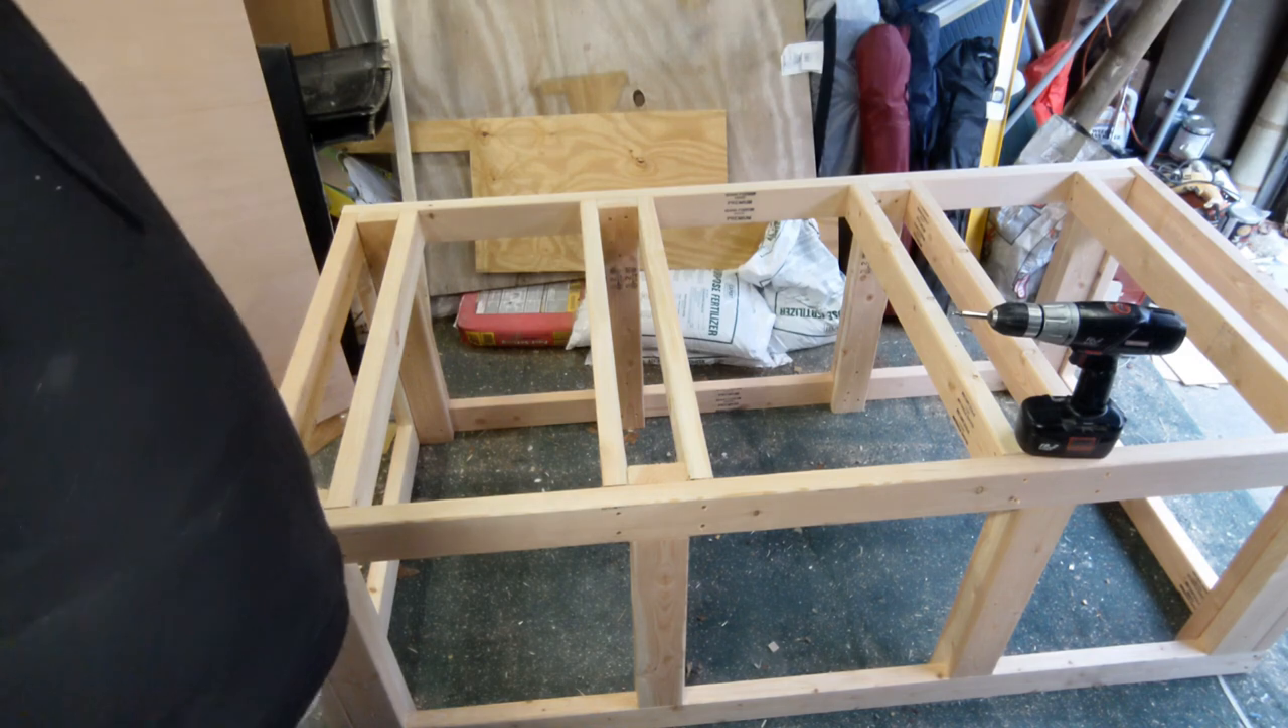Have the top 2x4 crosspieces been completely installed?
Yes.